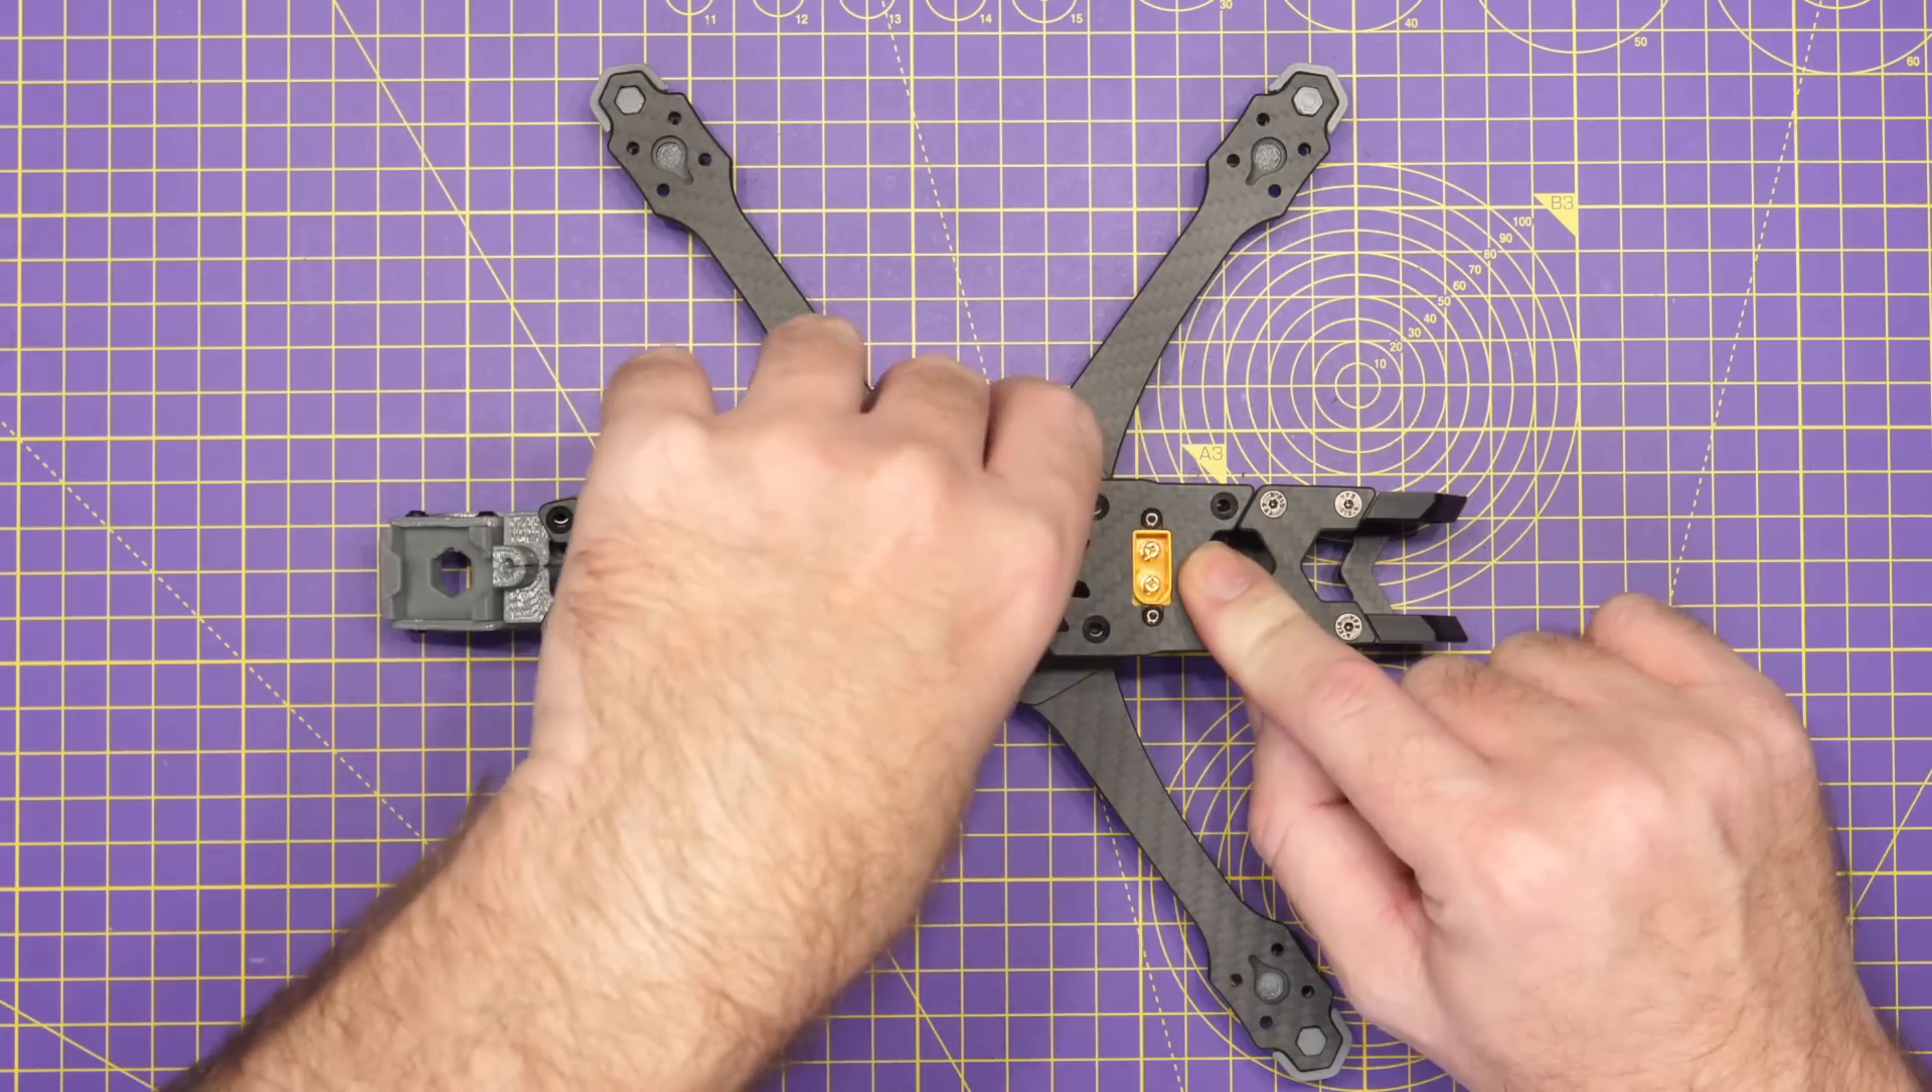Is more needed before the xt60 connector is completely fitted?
No.